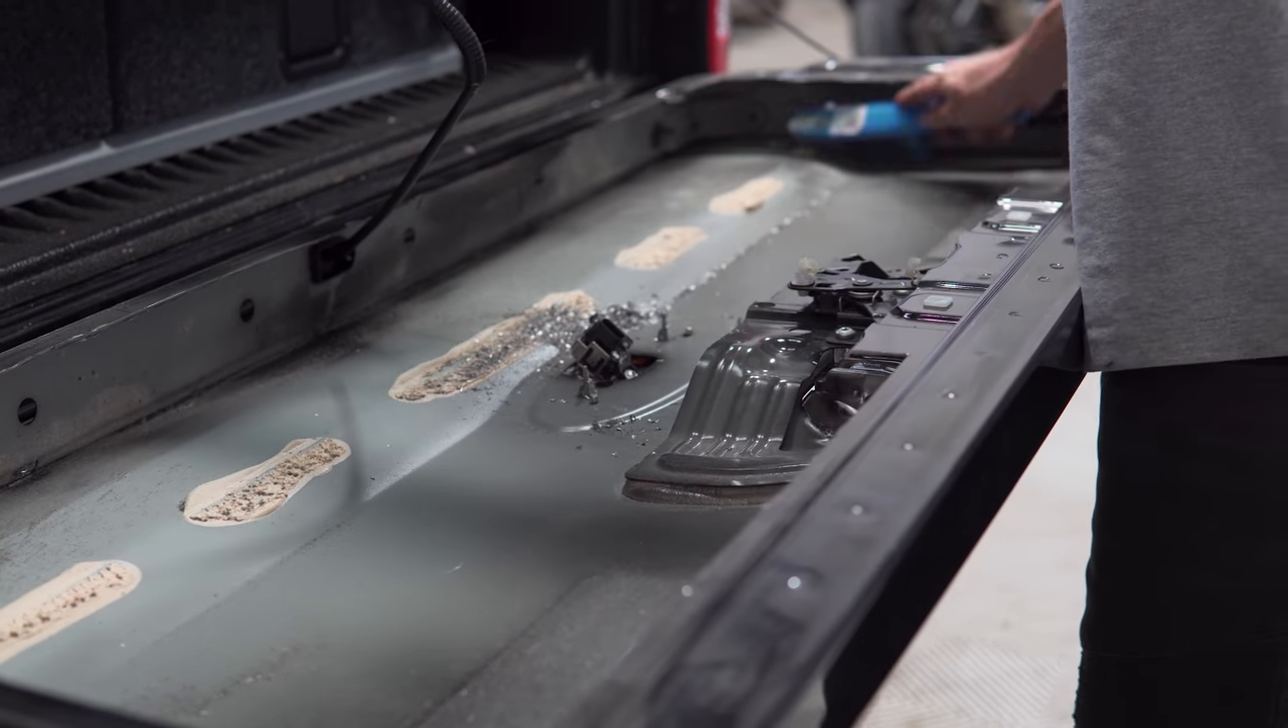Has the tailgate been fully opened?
Yes.